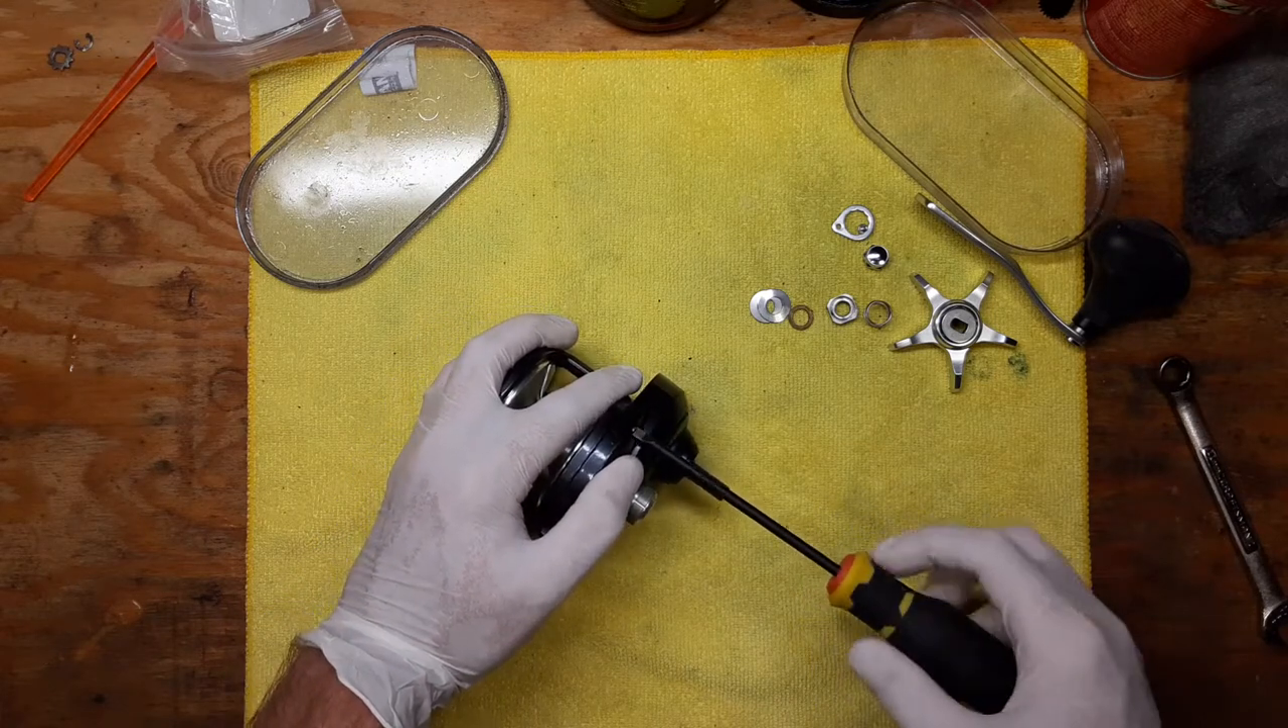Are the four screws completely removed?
No.